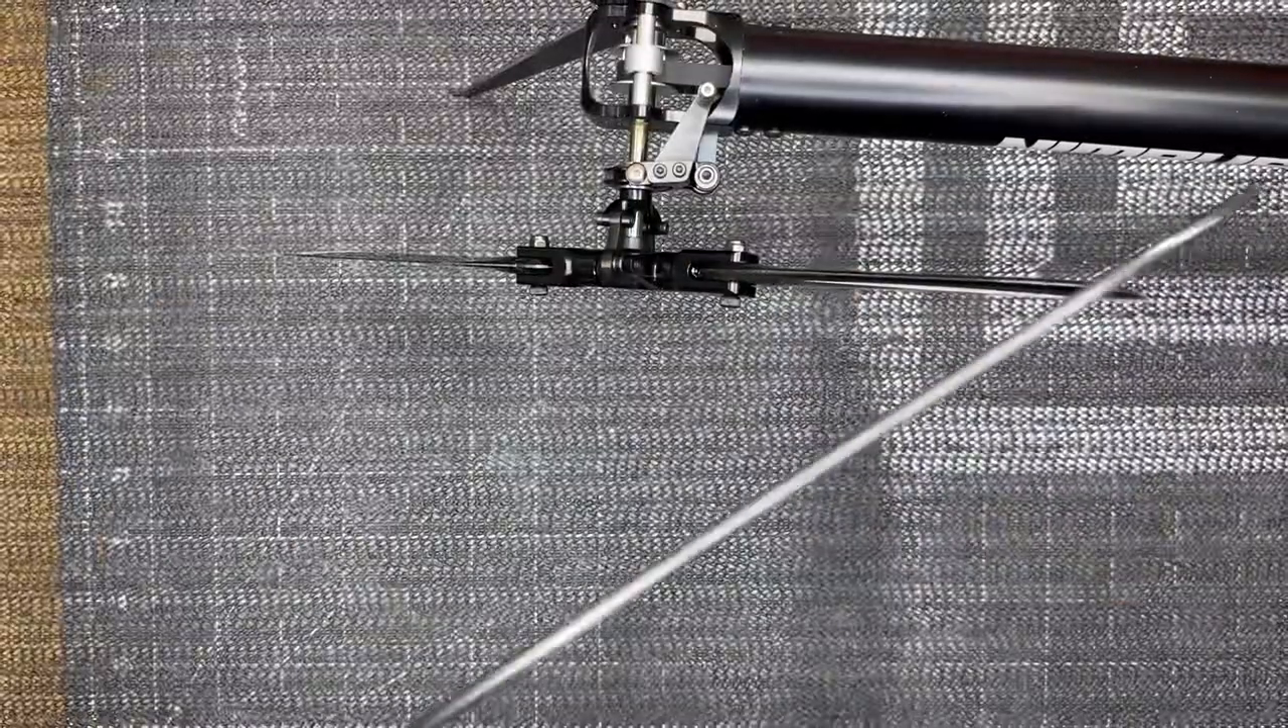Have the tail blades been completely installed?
Yes.